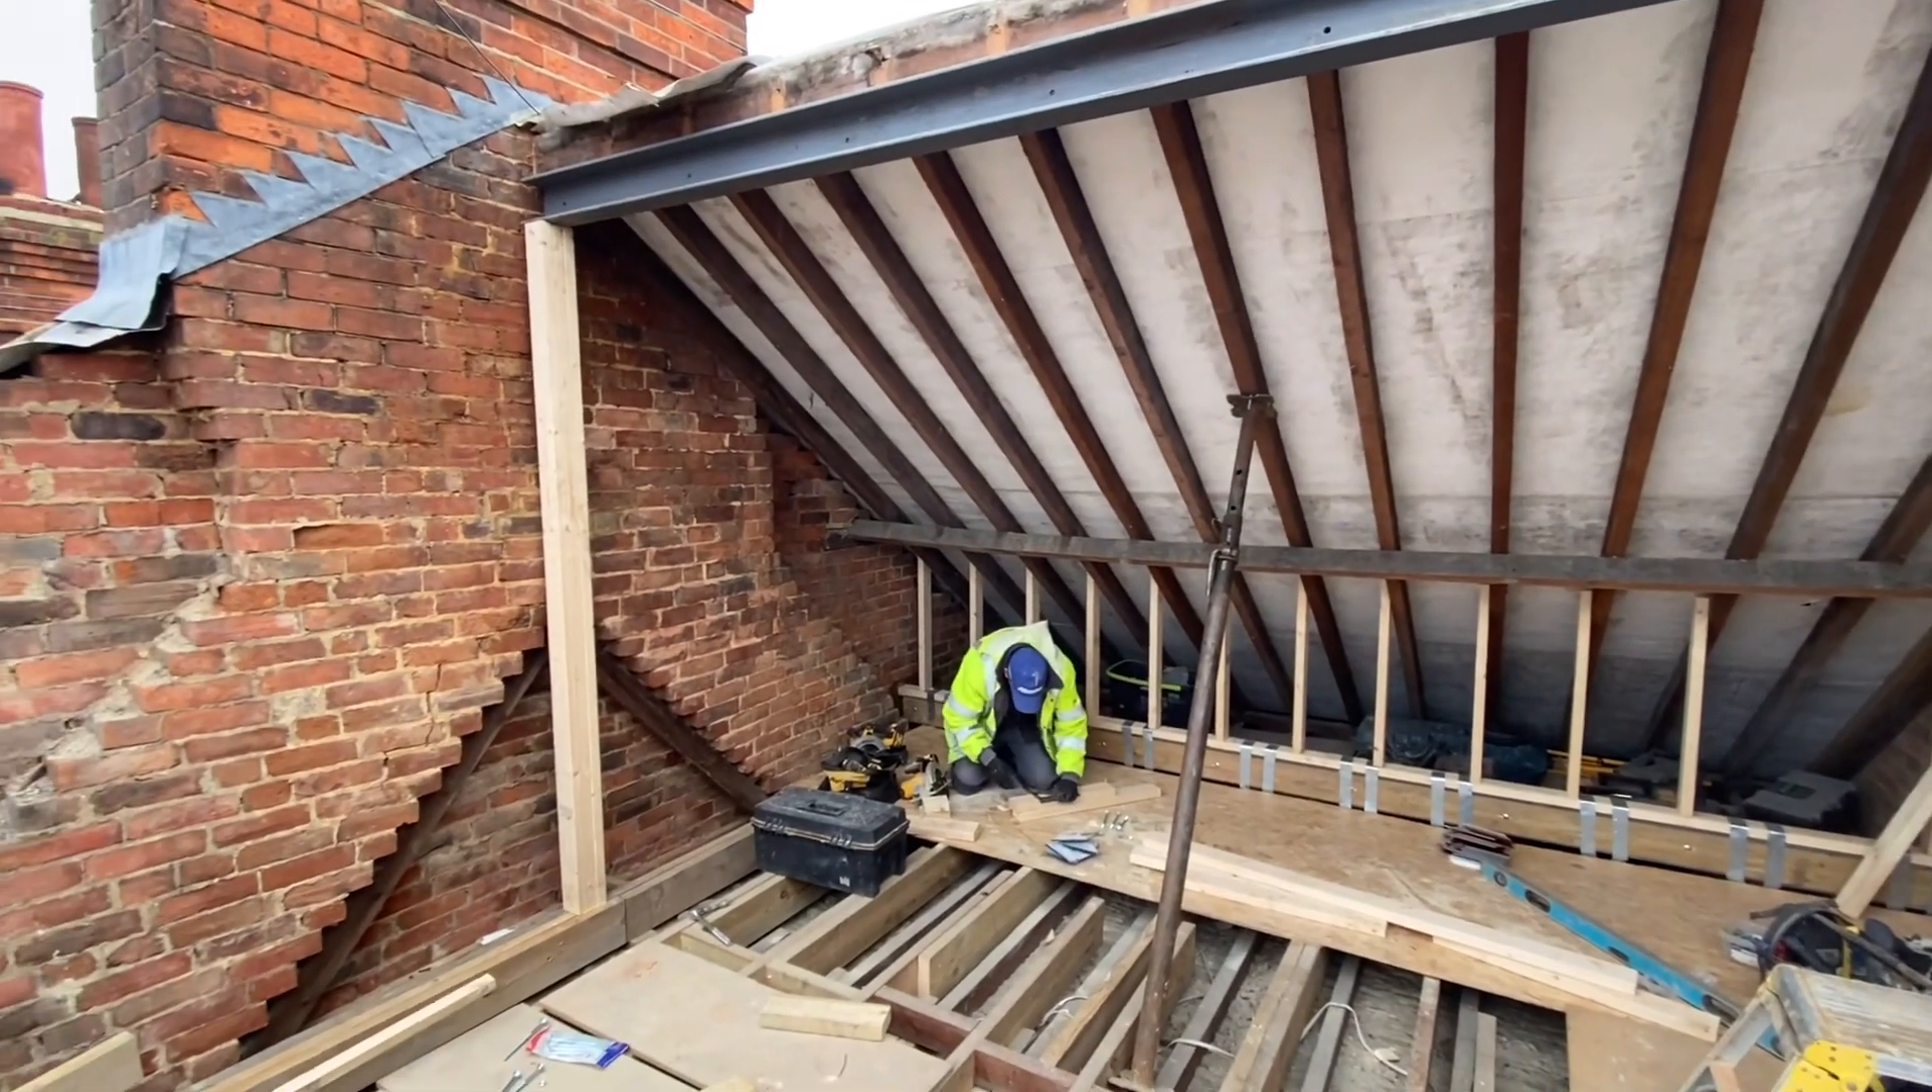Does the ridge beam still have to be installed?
No.